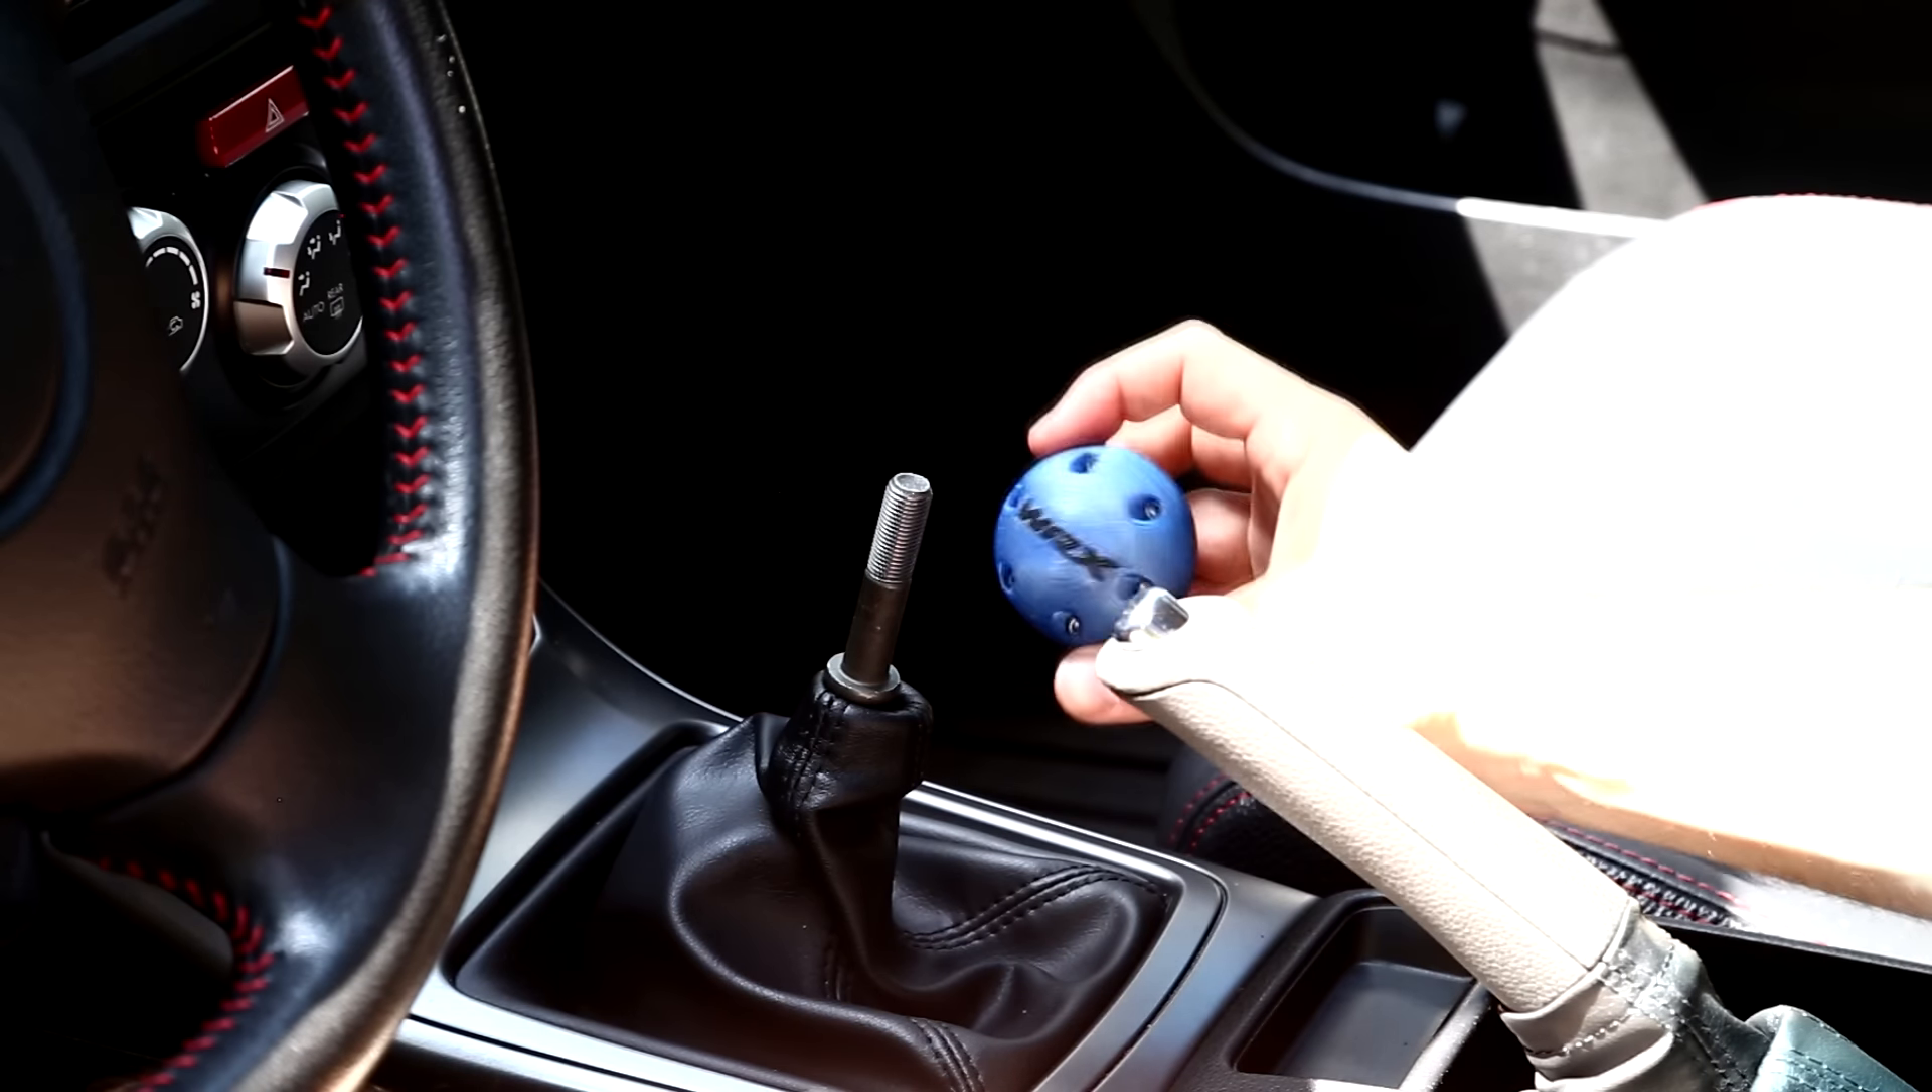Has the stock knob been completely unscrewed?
Yes.